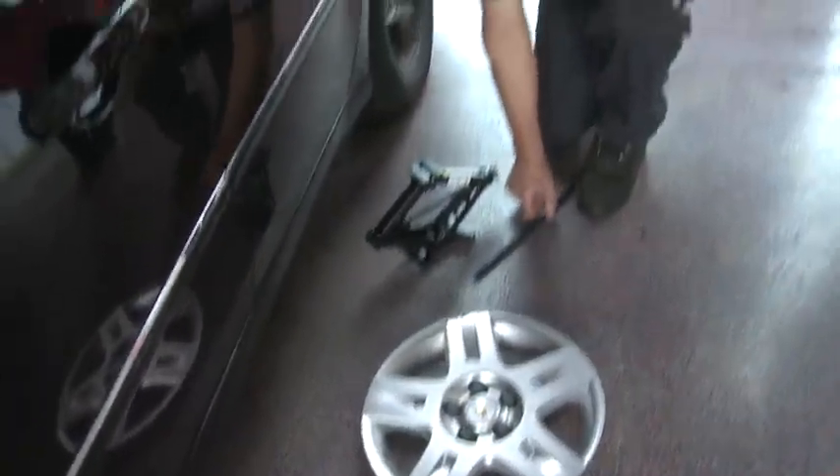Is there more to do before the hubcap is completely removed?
No.